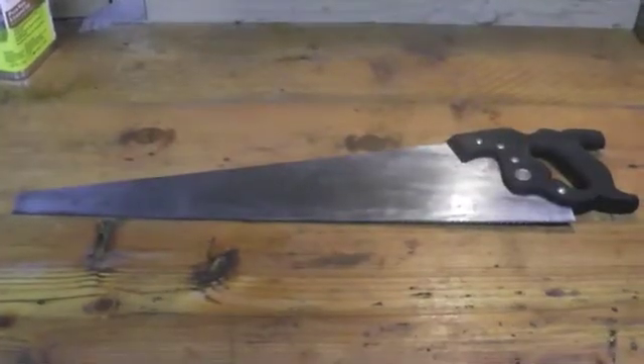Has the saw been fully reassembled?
Yes.